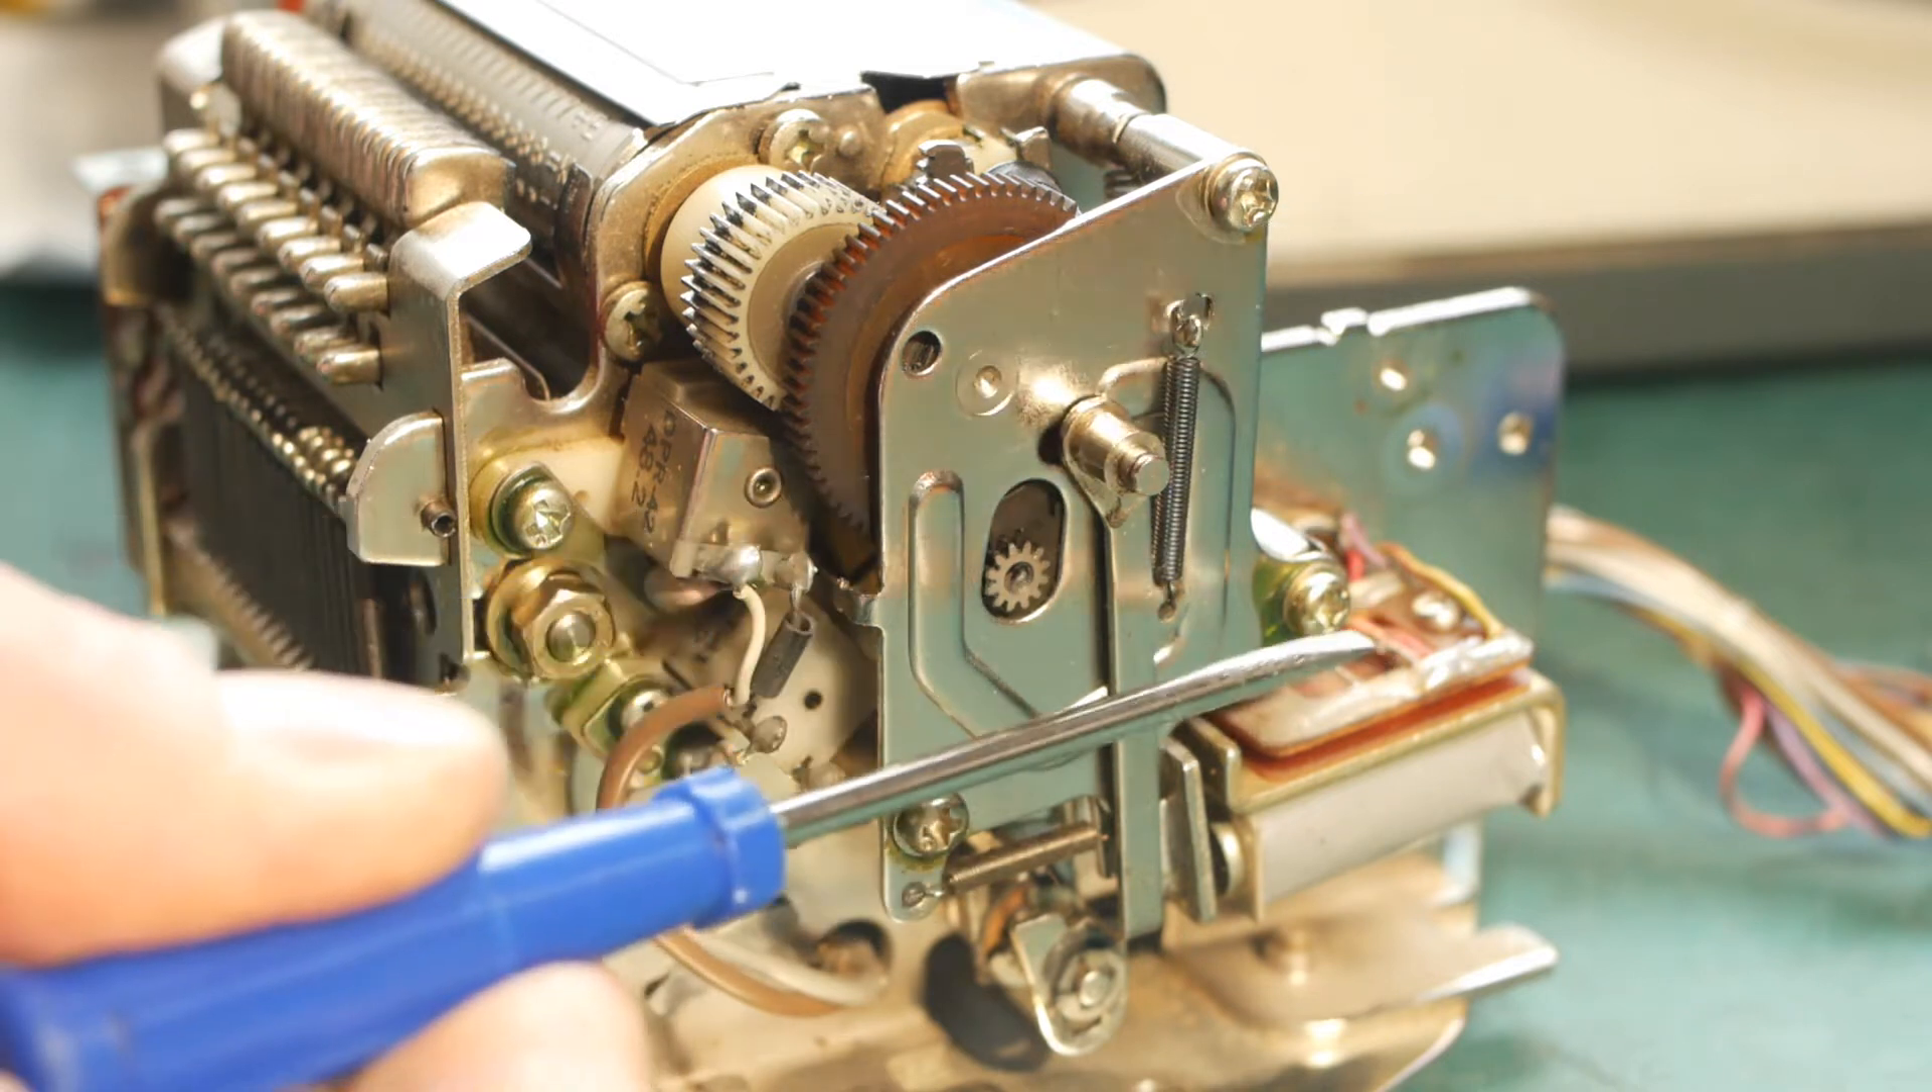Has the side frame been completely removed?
No.